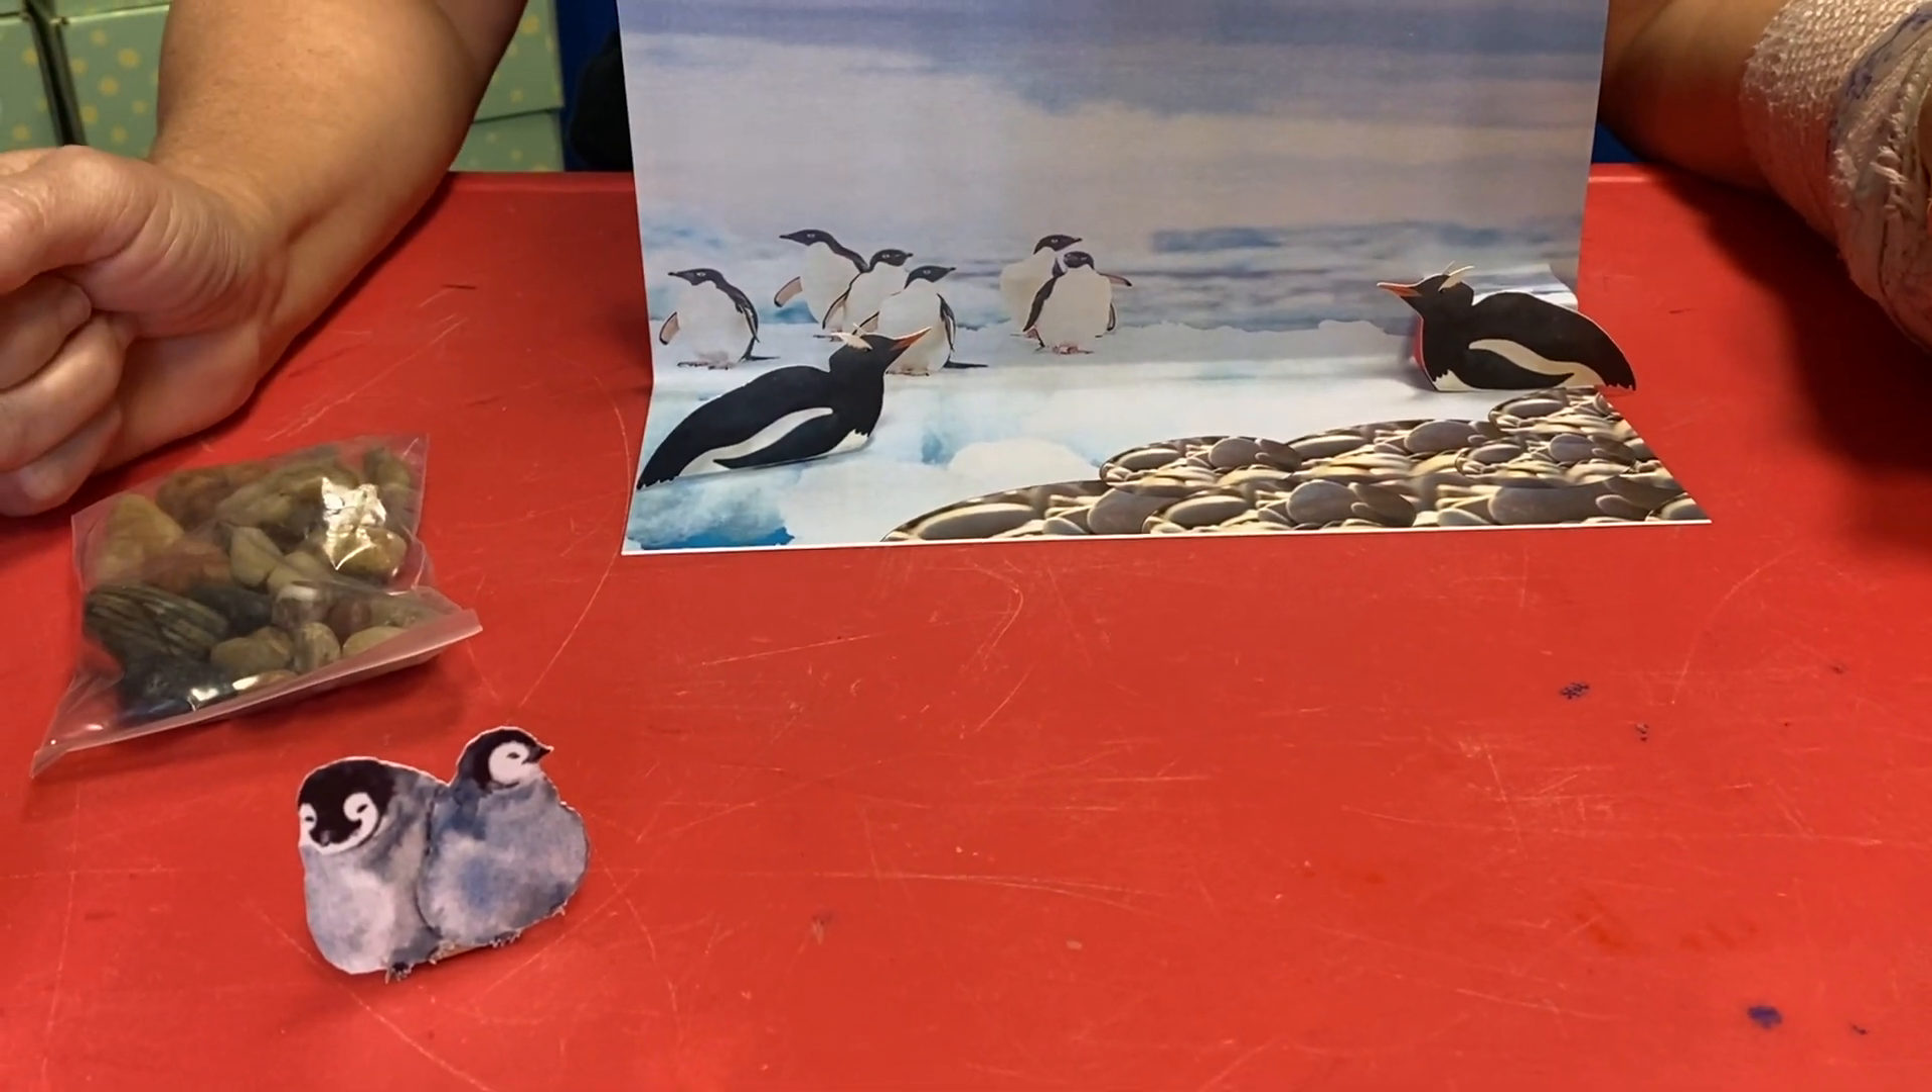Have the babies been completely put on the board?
No.